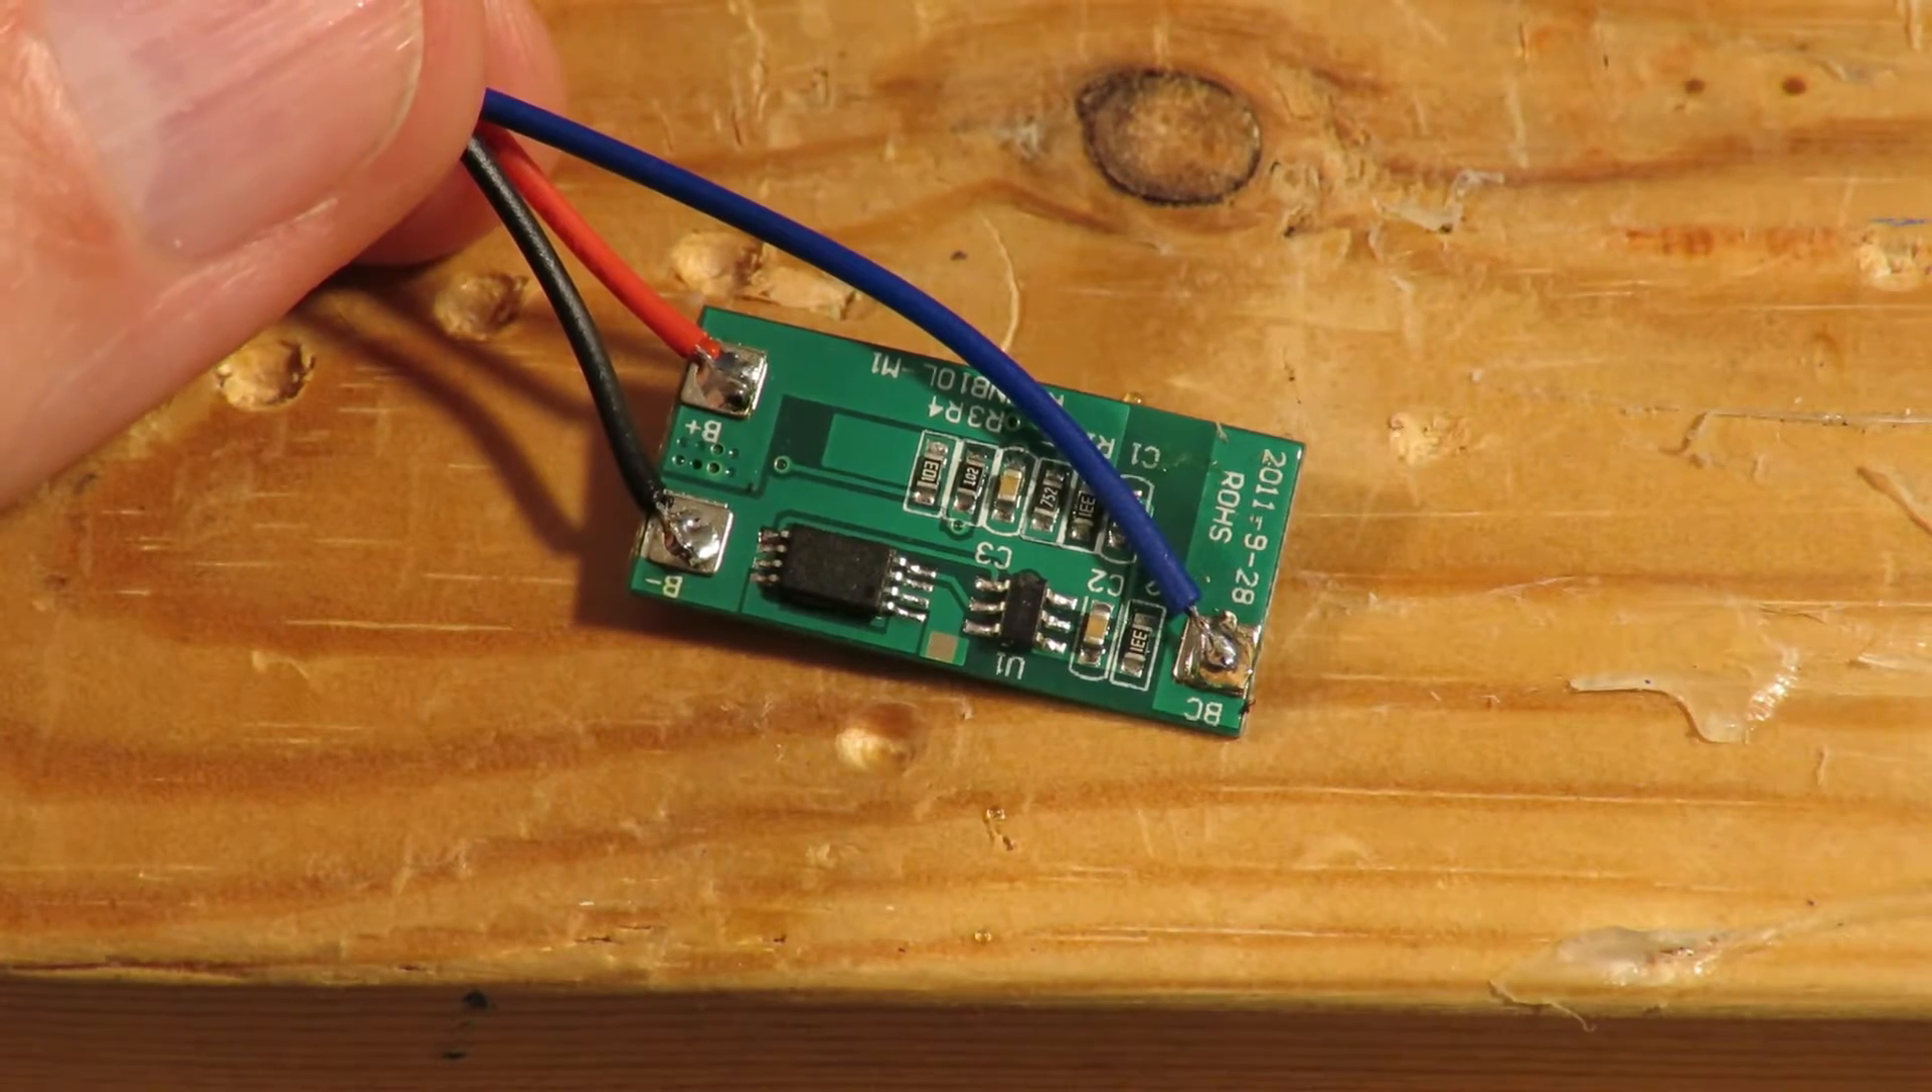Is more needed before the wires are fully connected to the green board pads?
No.